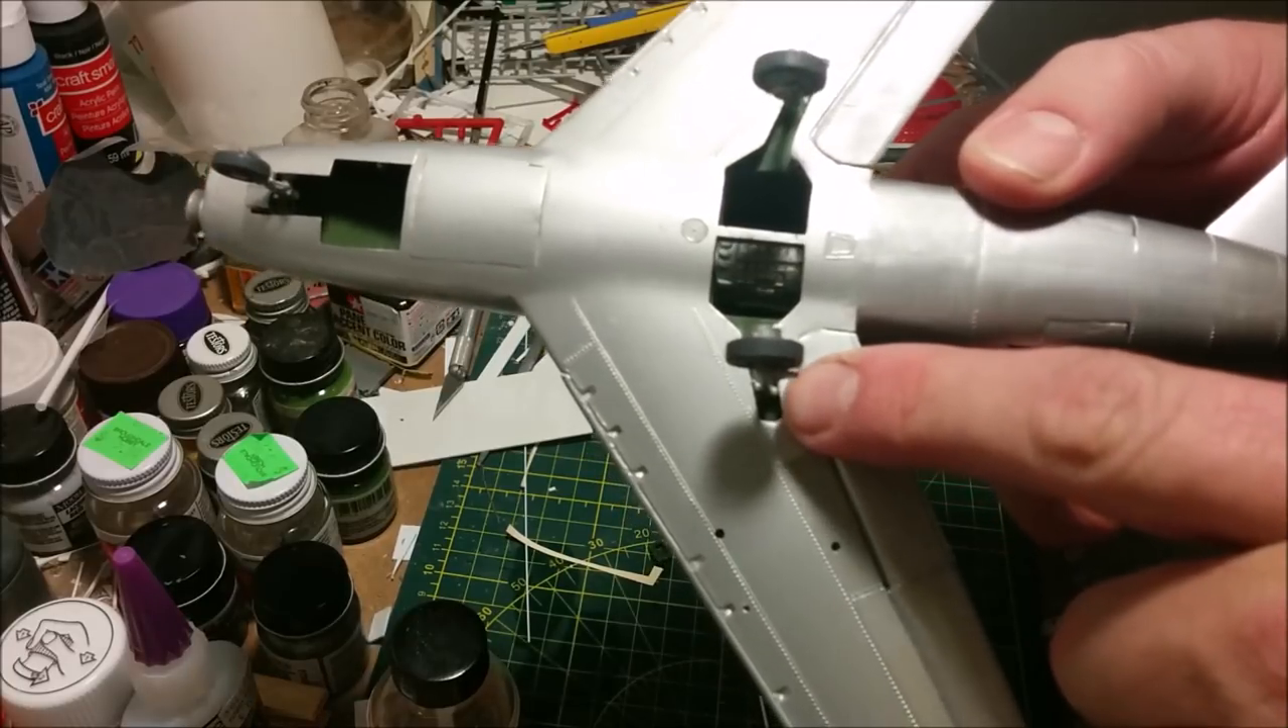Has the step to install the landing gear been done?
Yes.